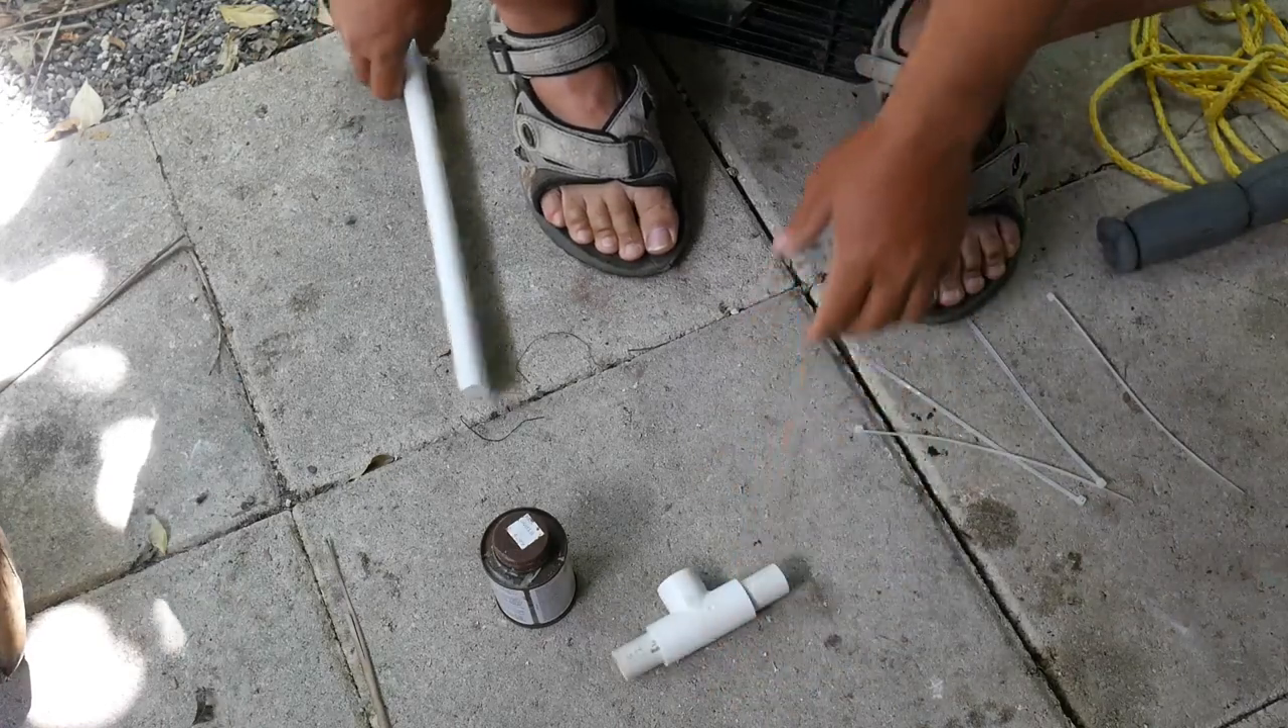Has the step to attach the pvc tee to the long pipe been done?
No.